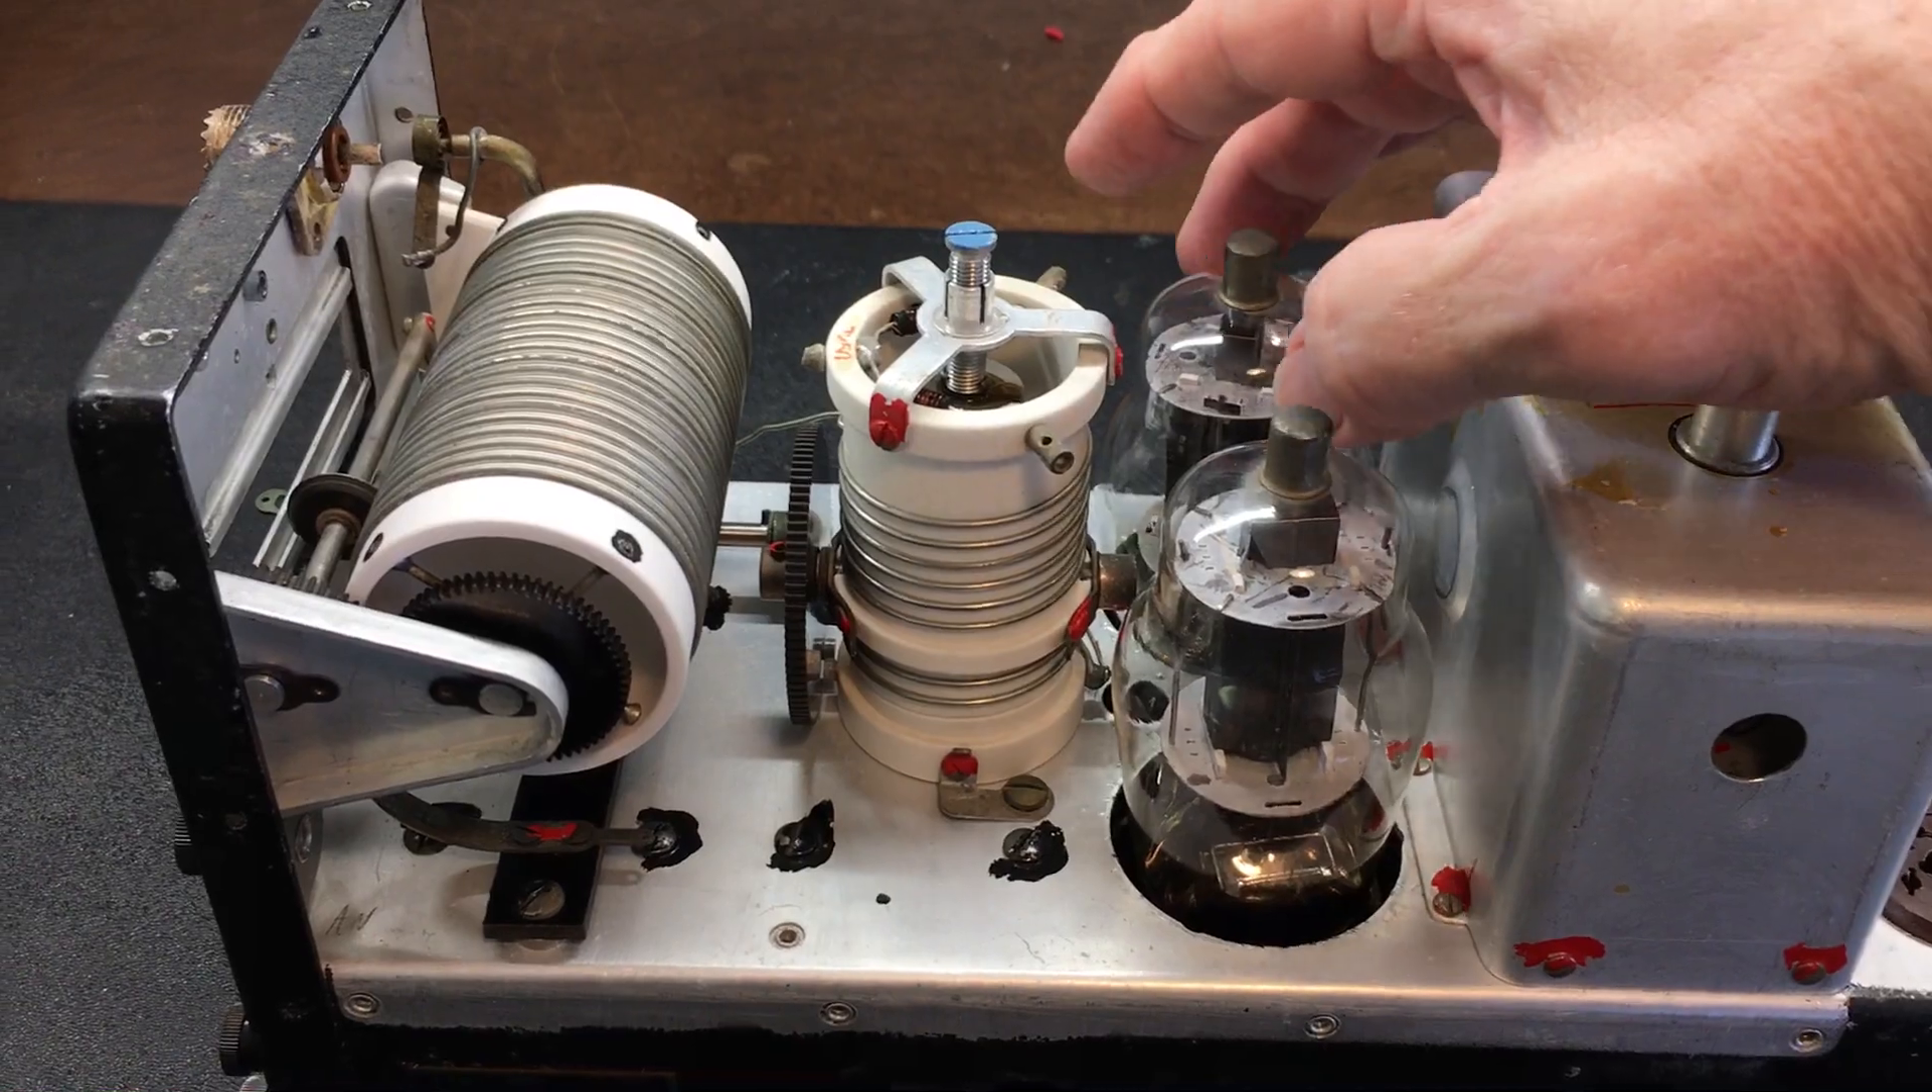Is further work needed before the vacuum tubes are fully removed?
Yes.